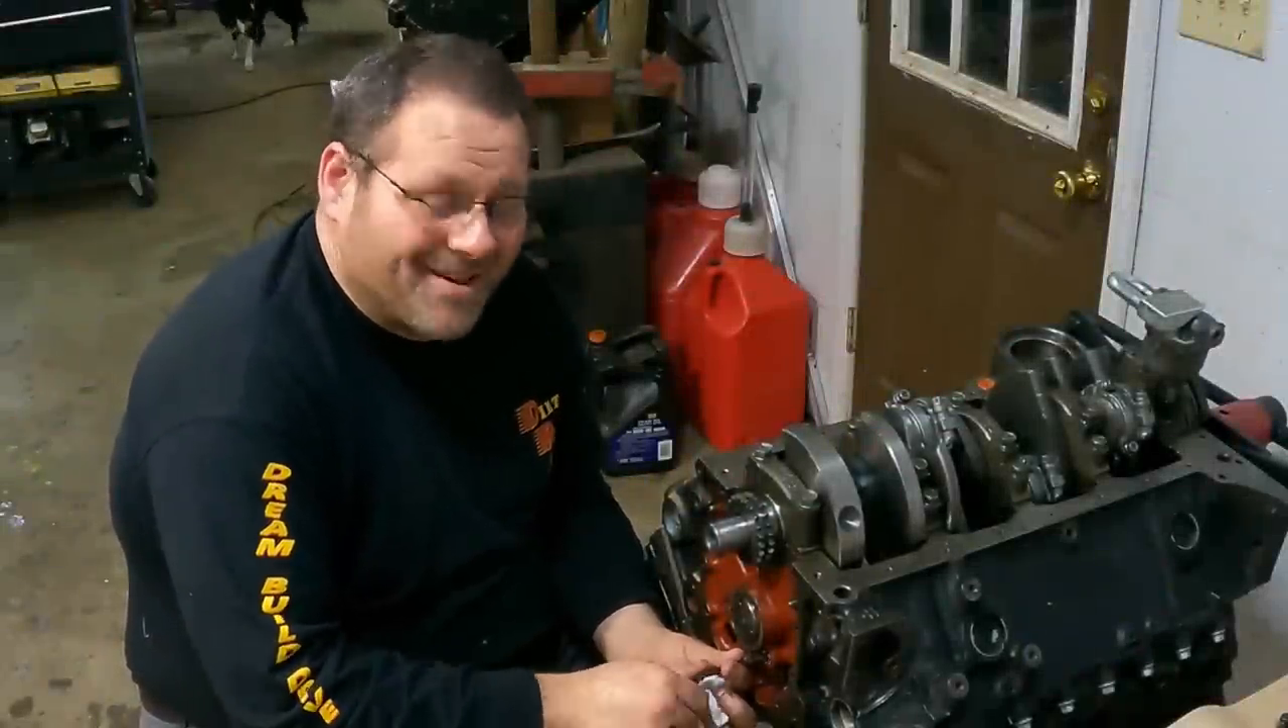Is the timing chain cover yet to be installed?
Yes.